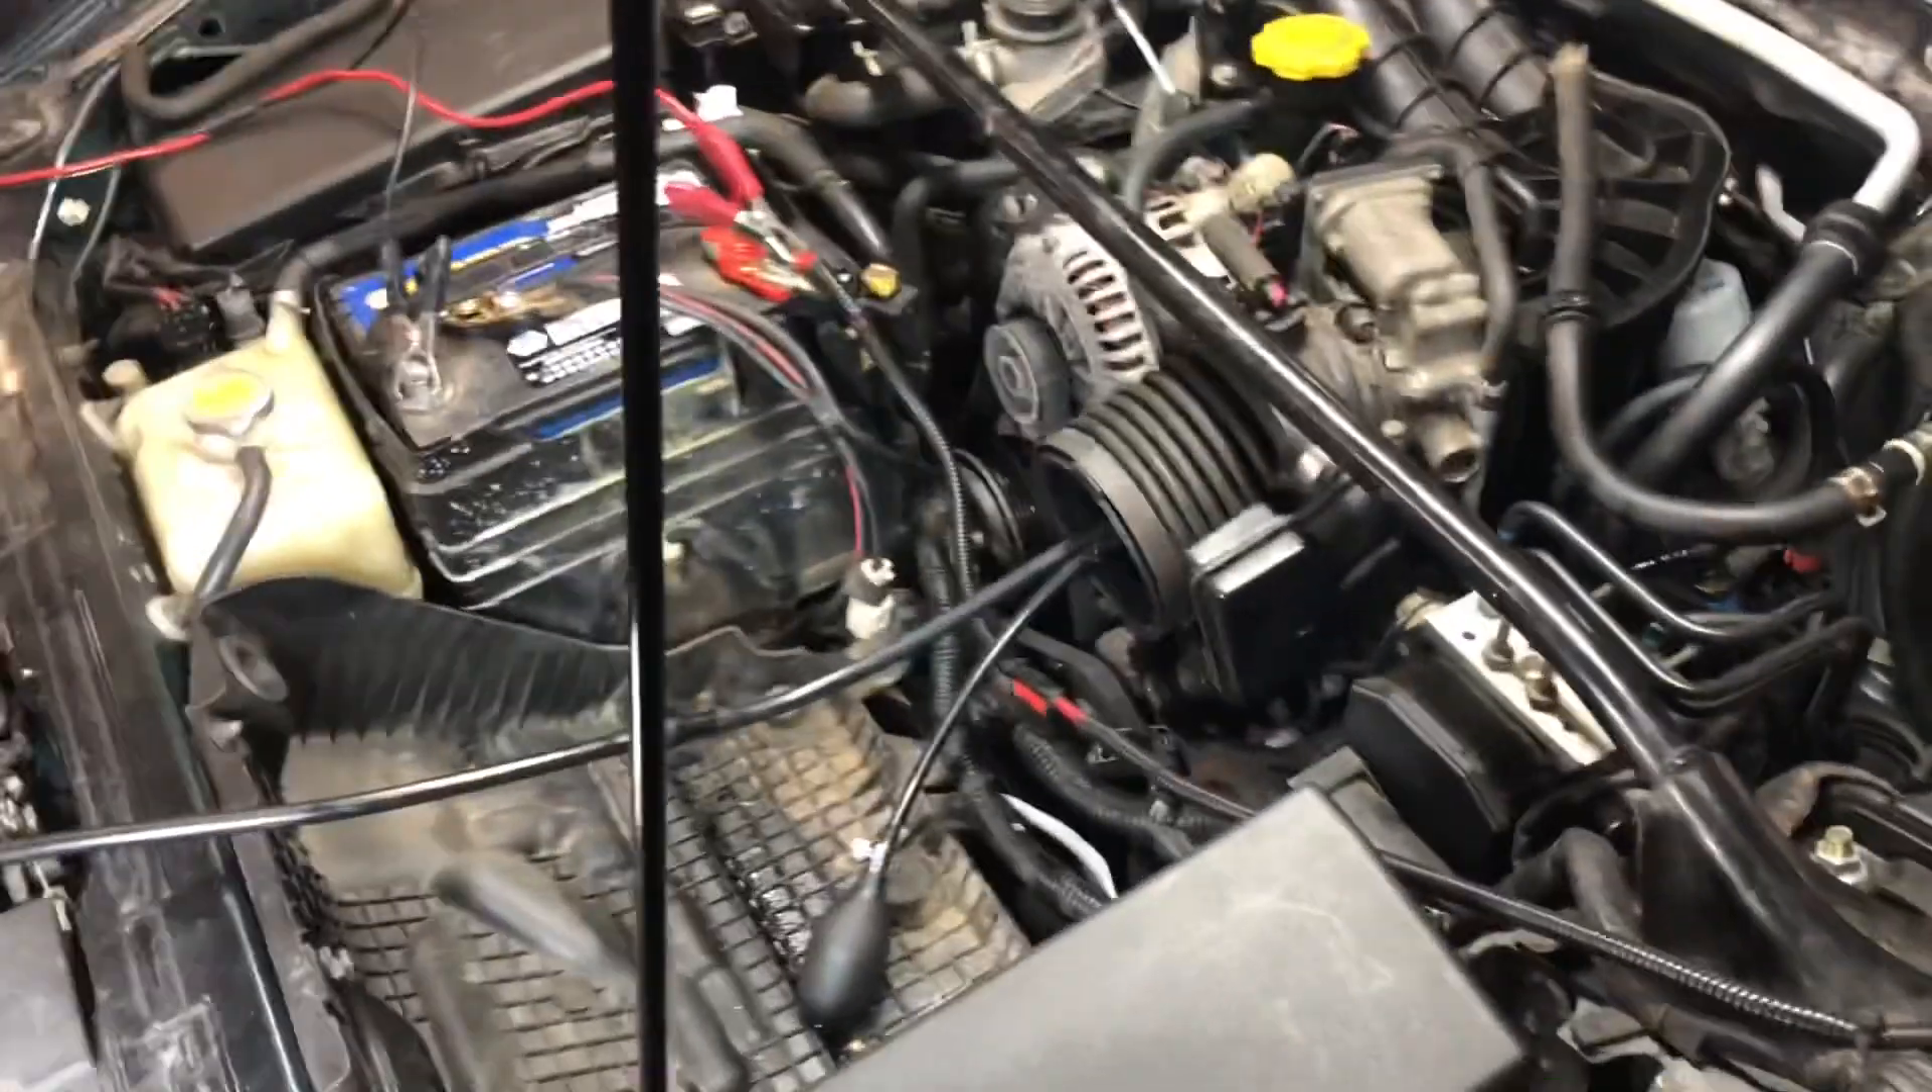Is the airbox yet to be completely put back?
Yes.